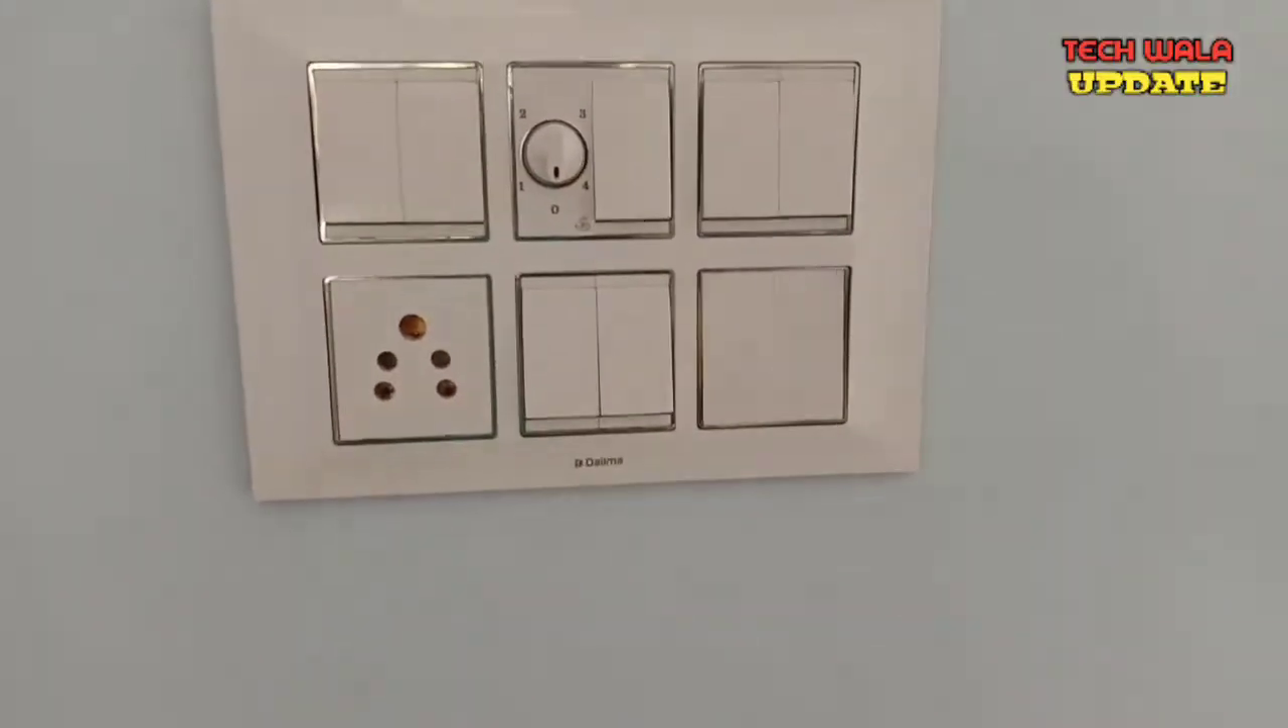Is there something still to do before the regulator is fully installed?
No.